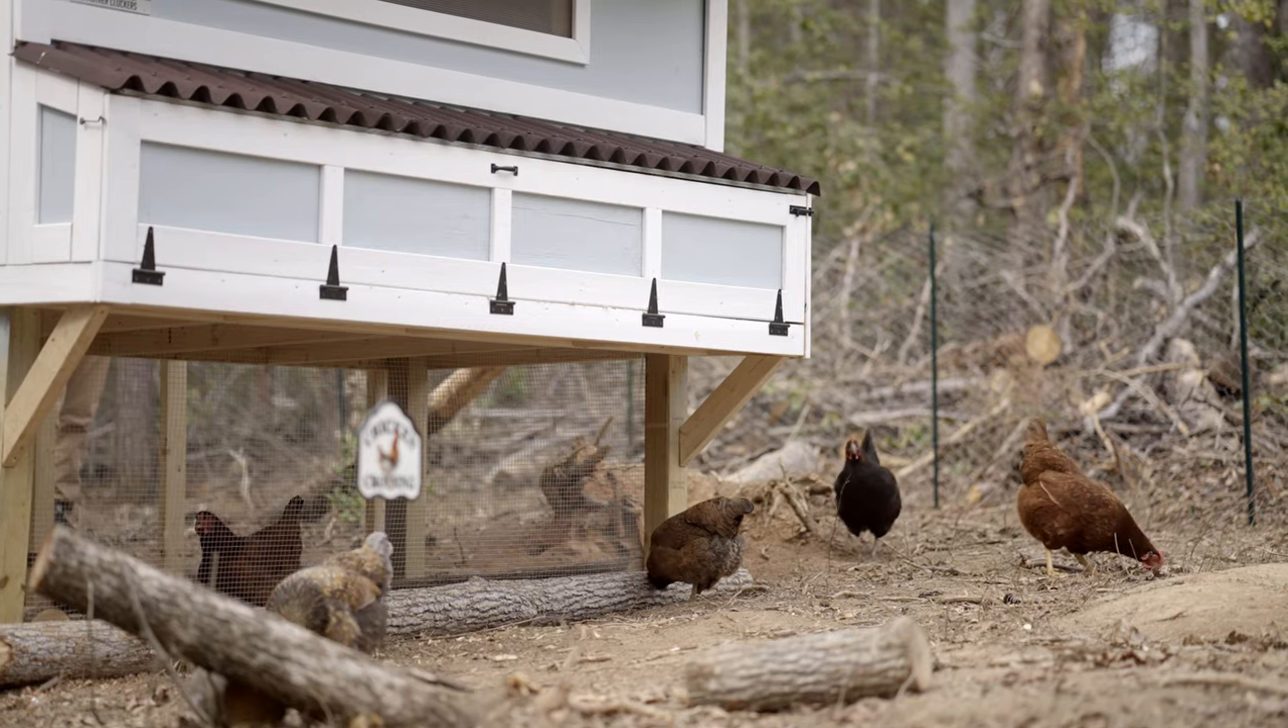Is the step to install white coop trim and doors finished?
Yes.